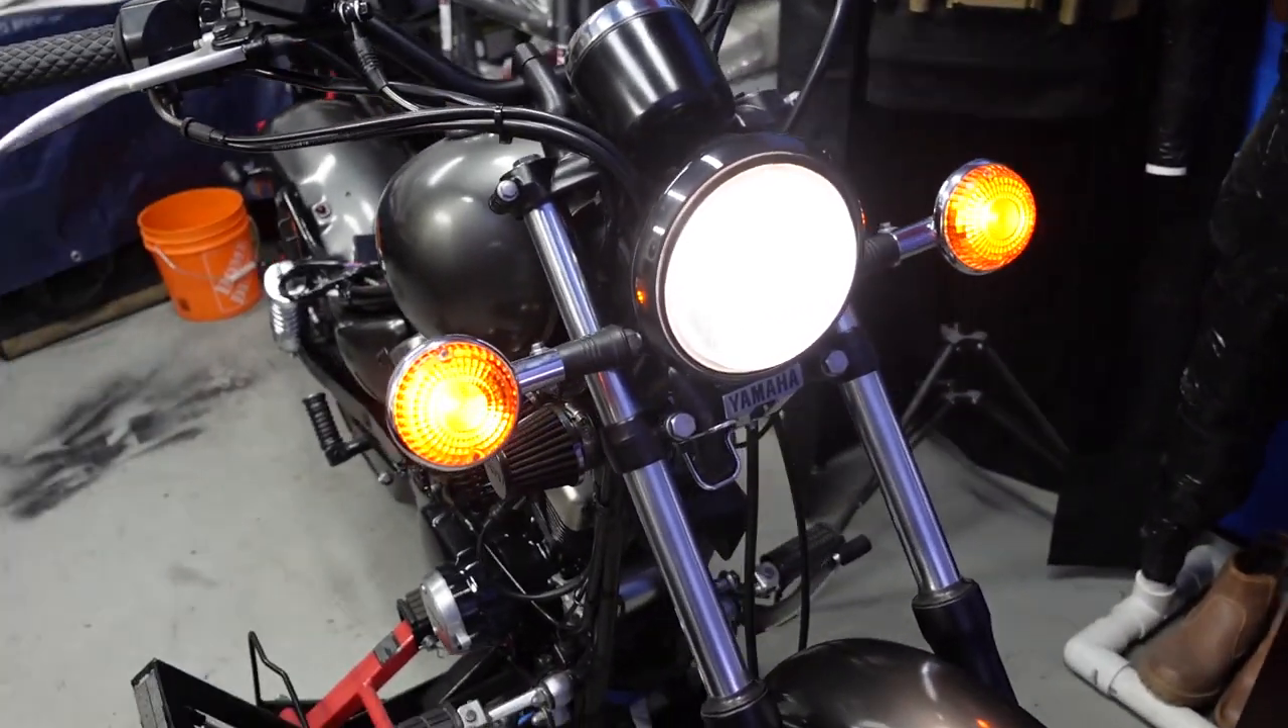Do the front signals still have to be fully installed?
No.